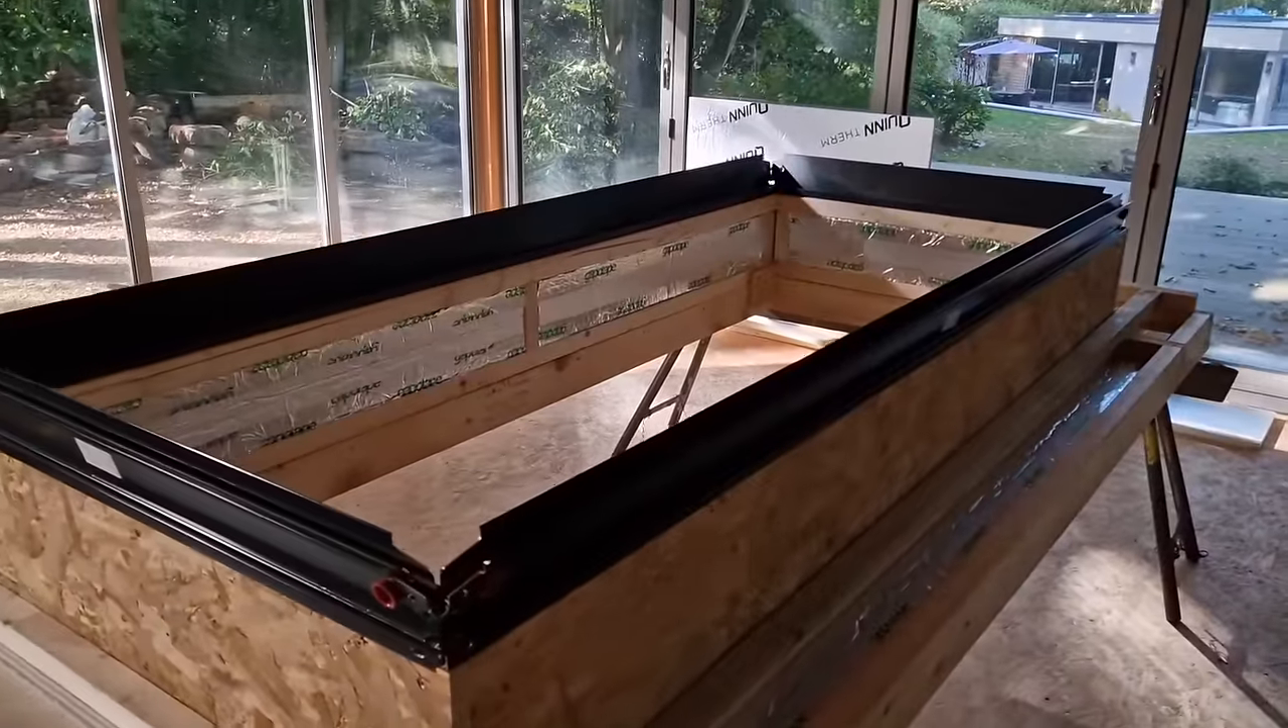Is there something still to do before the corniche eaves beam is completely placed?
No.